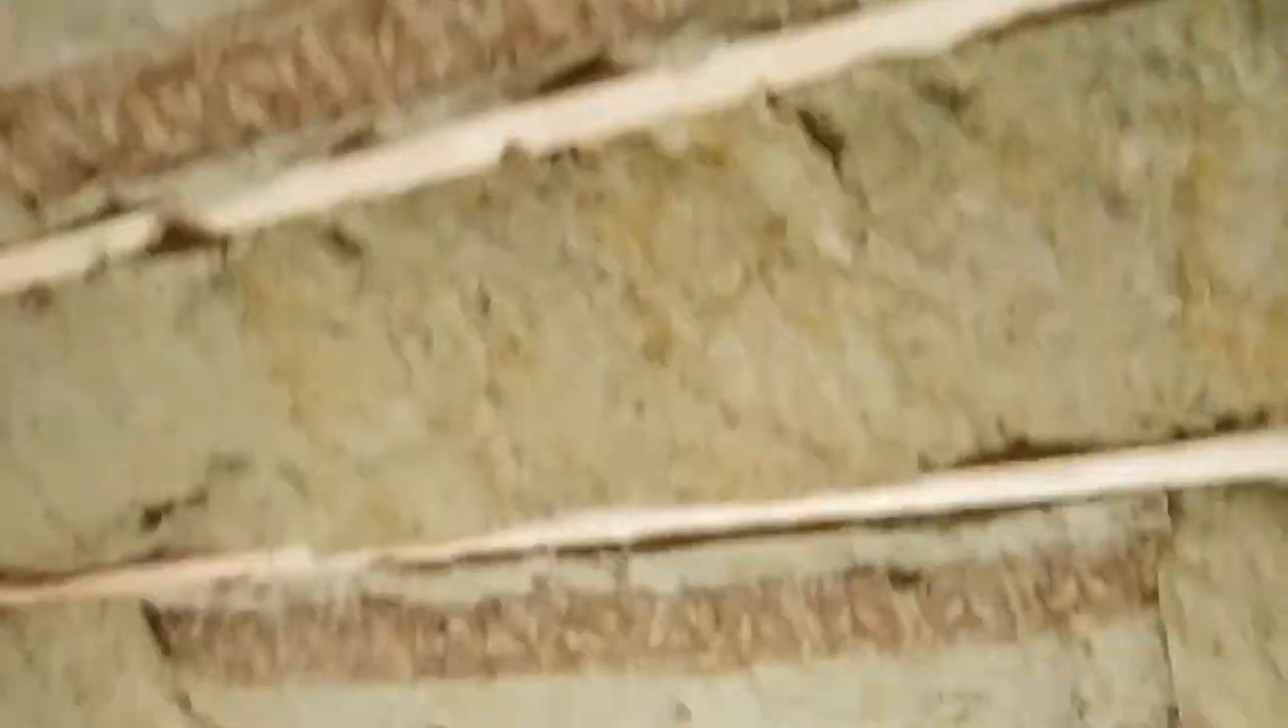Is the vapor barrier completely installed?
No.